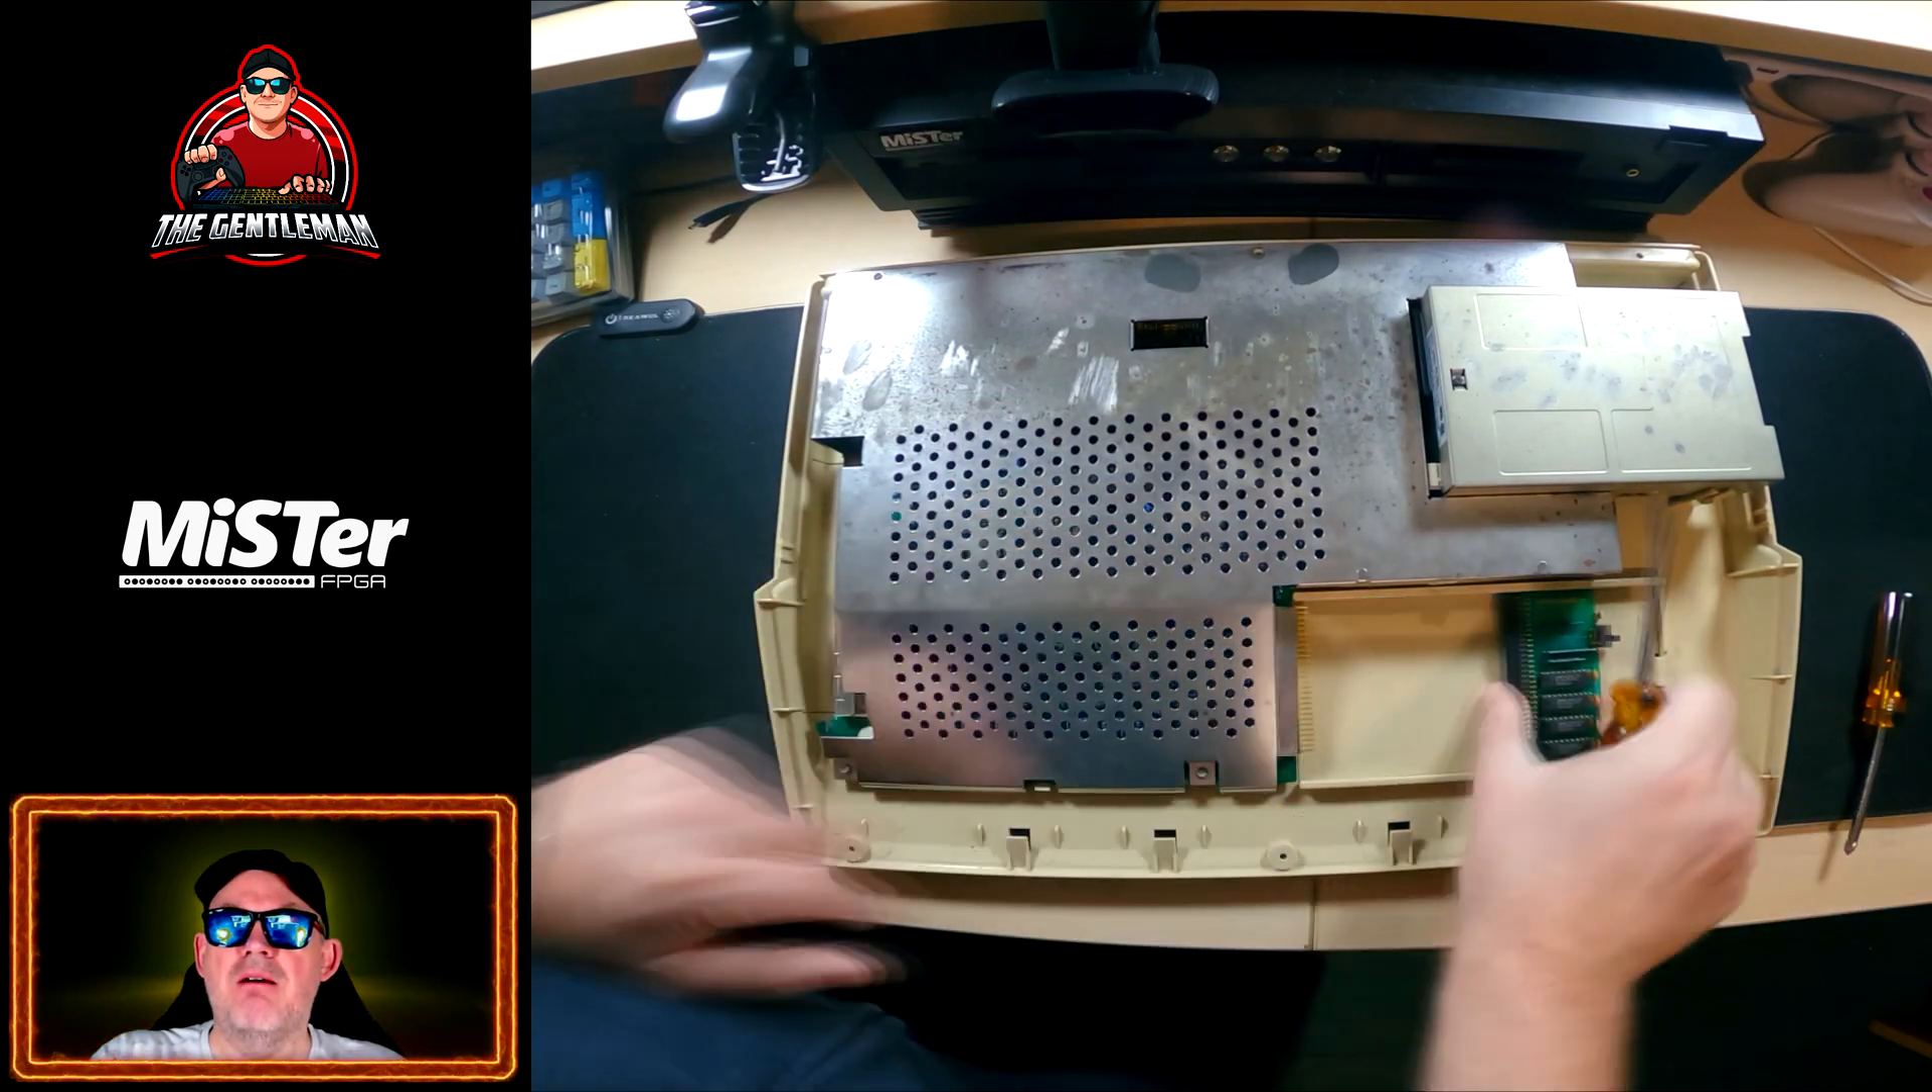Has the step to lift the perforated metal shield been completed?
No.